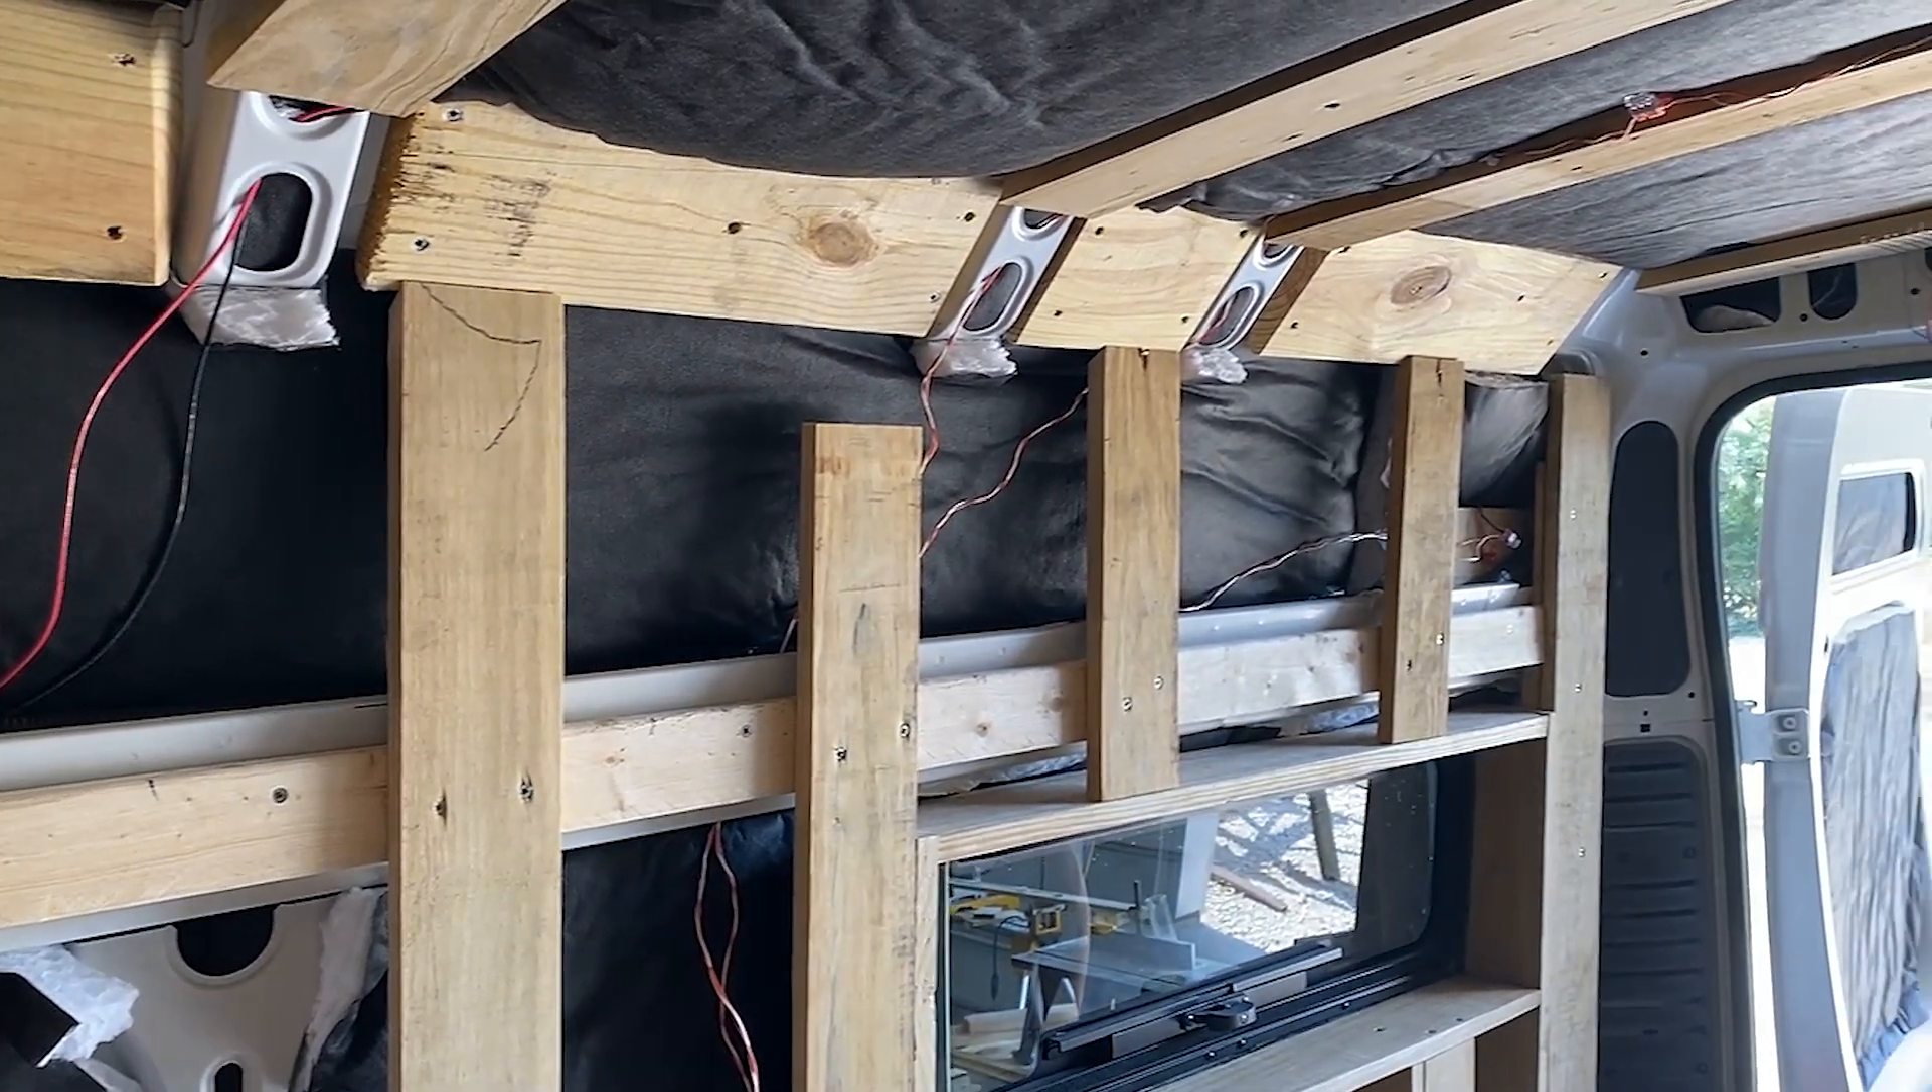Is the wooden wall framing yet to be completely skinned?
Yes.